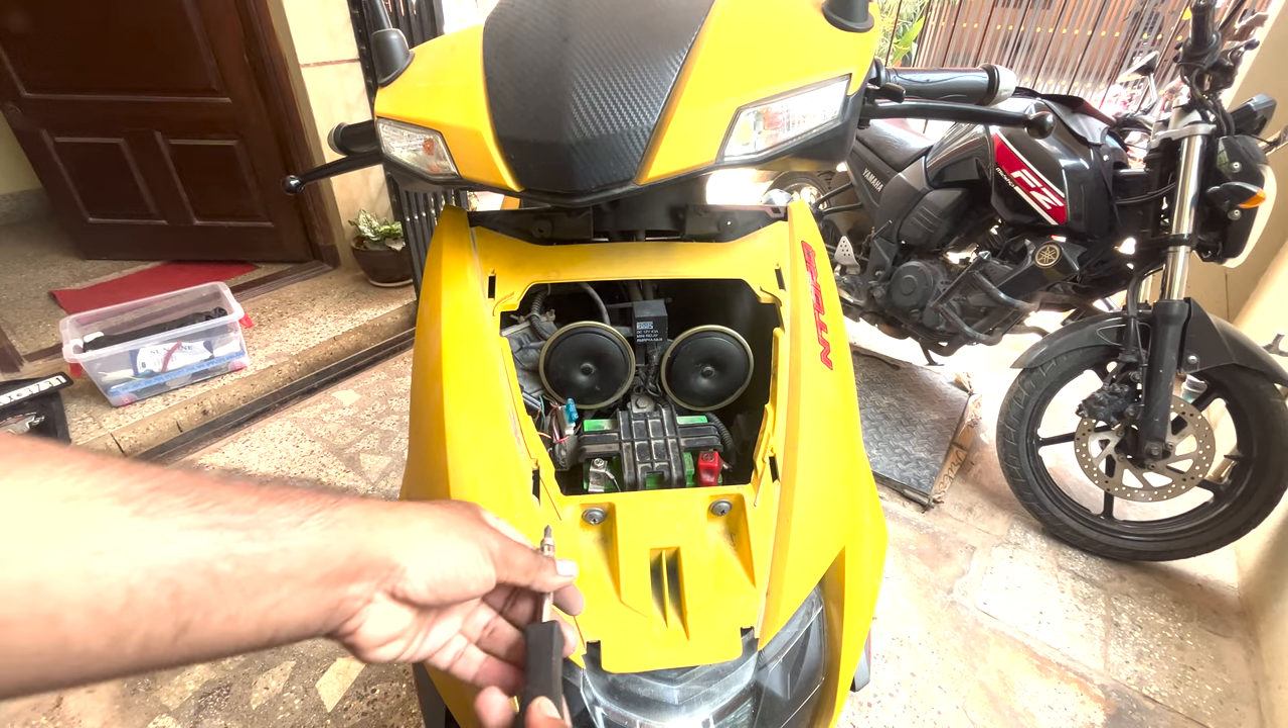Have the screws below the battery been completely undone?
No.